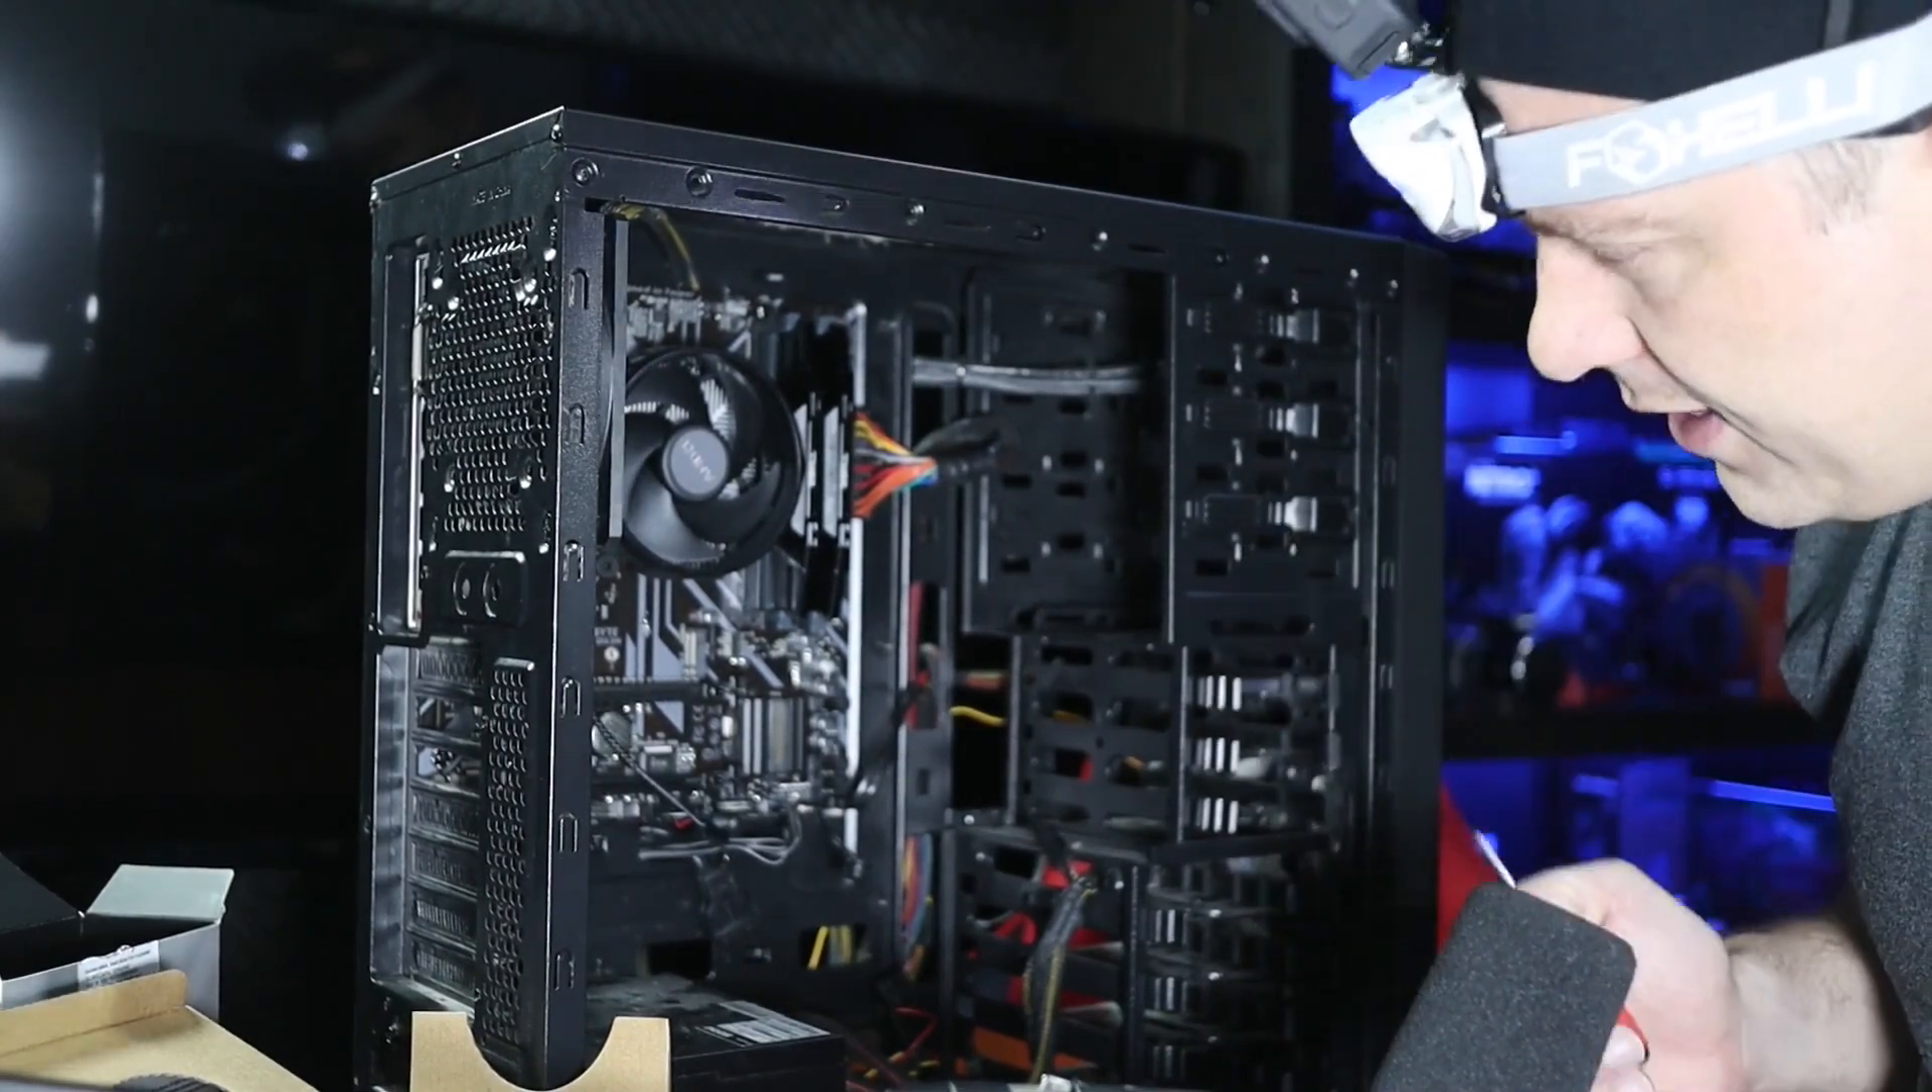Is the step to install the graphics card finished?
No.